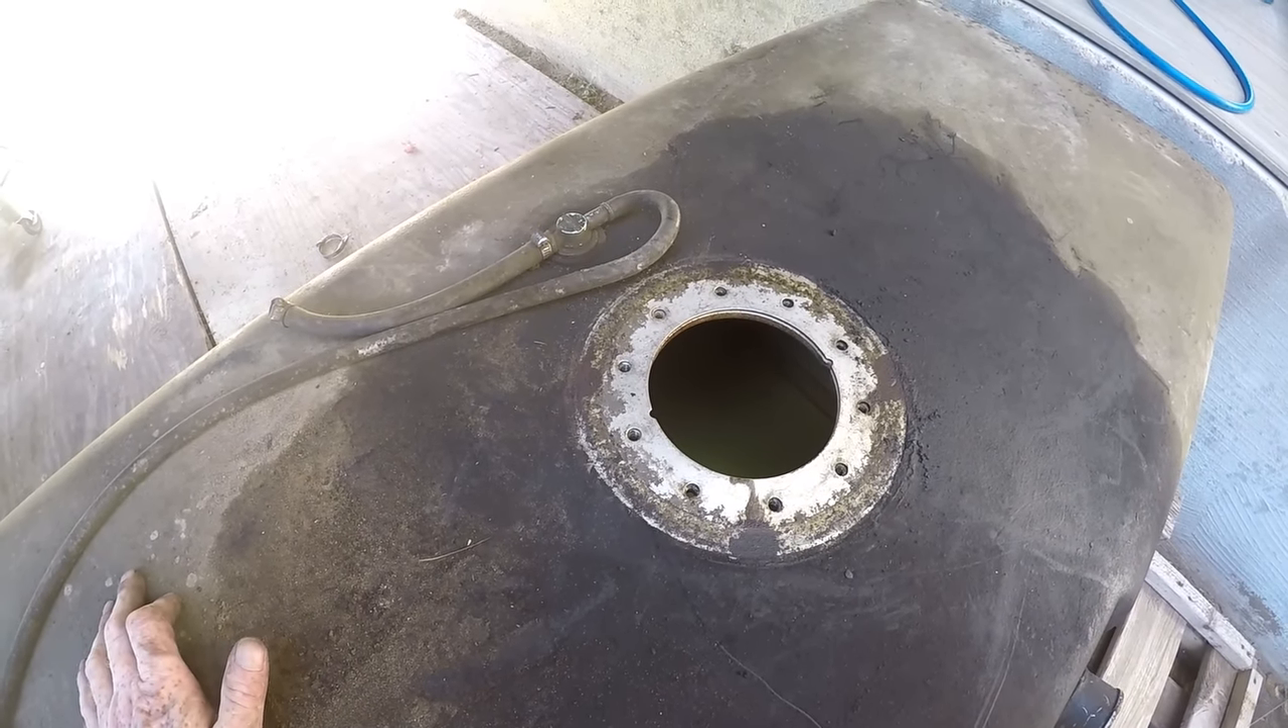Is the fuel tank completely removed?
Yes.